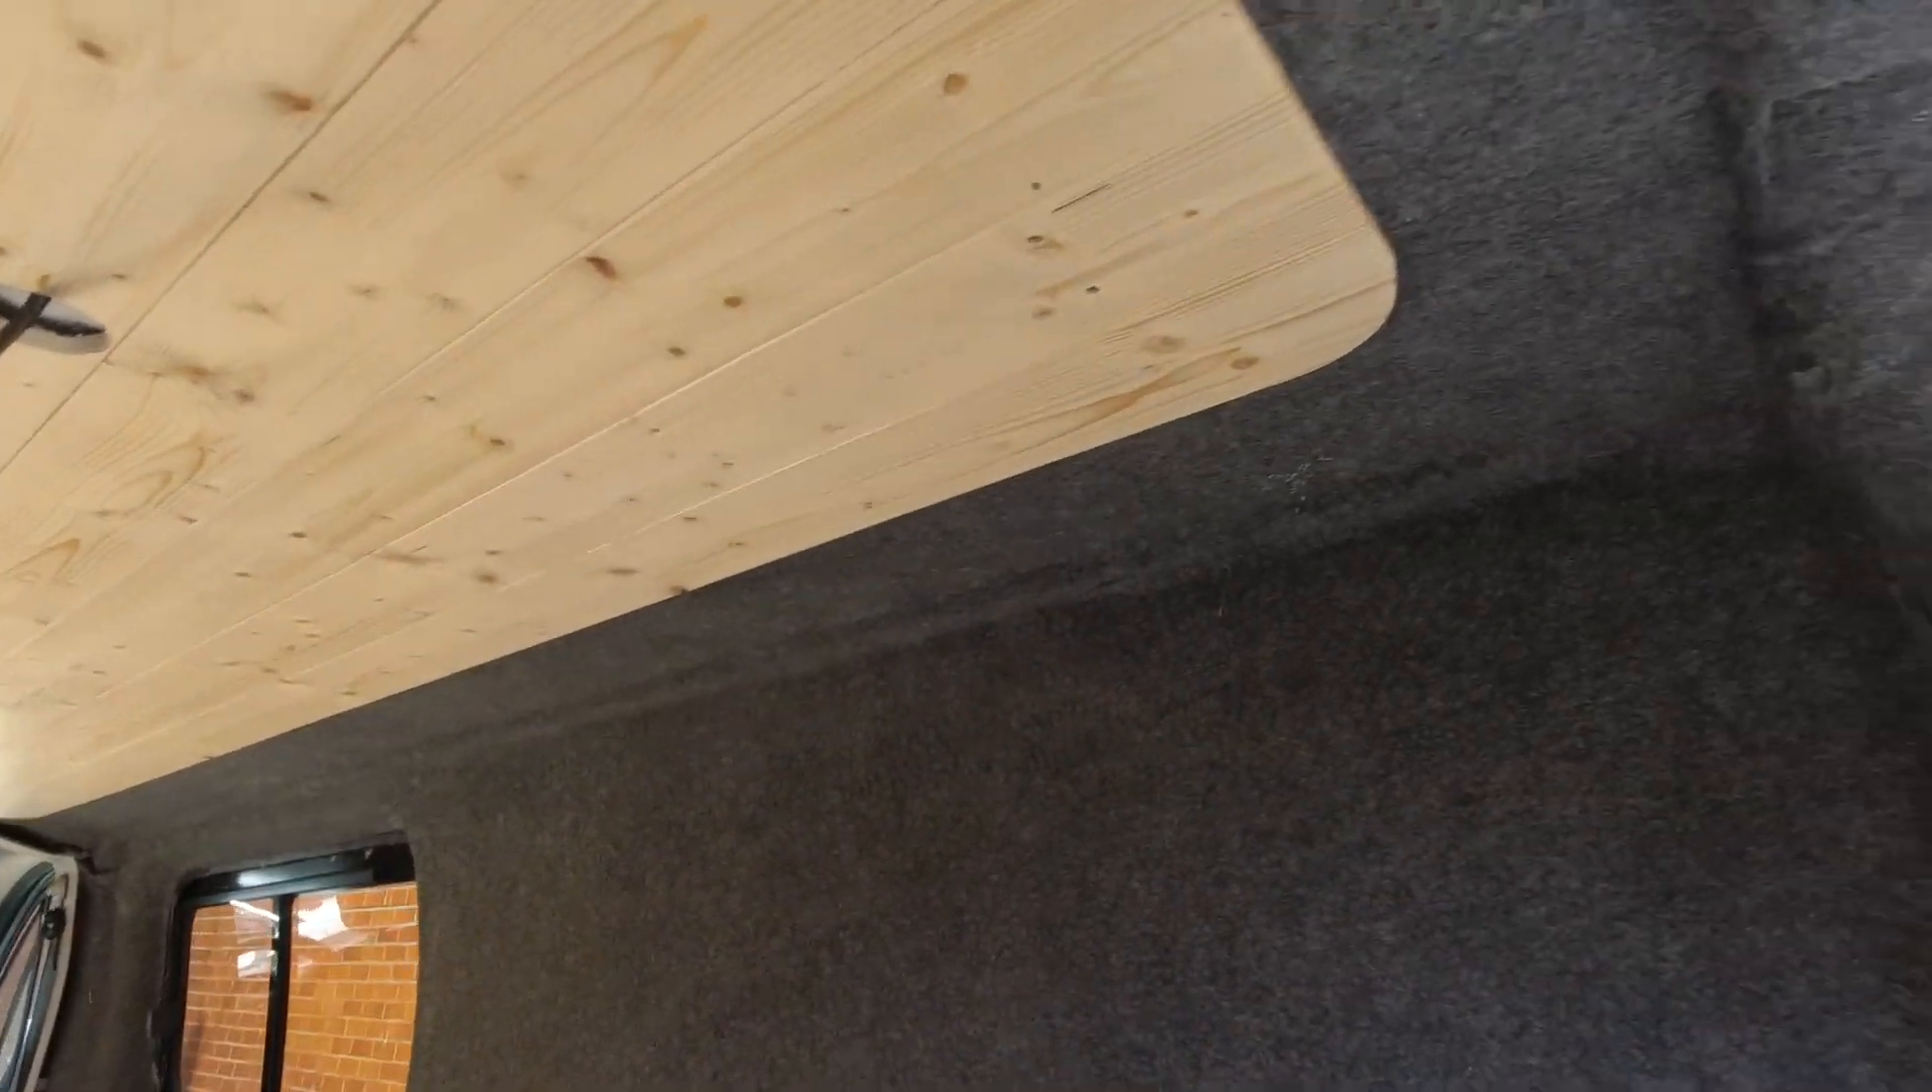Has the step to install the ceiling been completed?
Yes.